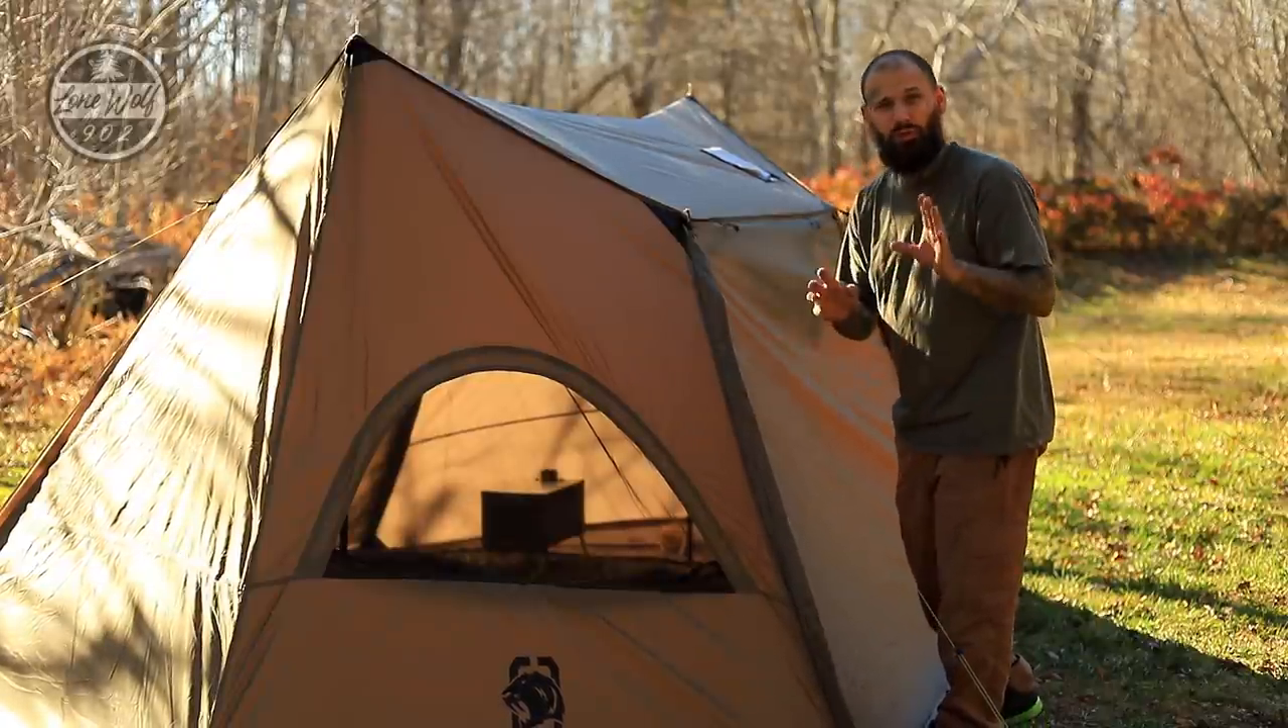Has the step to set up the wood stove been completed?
No.